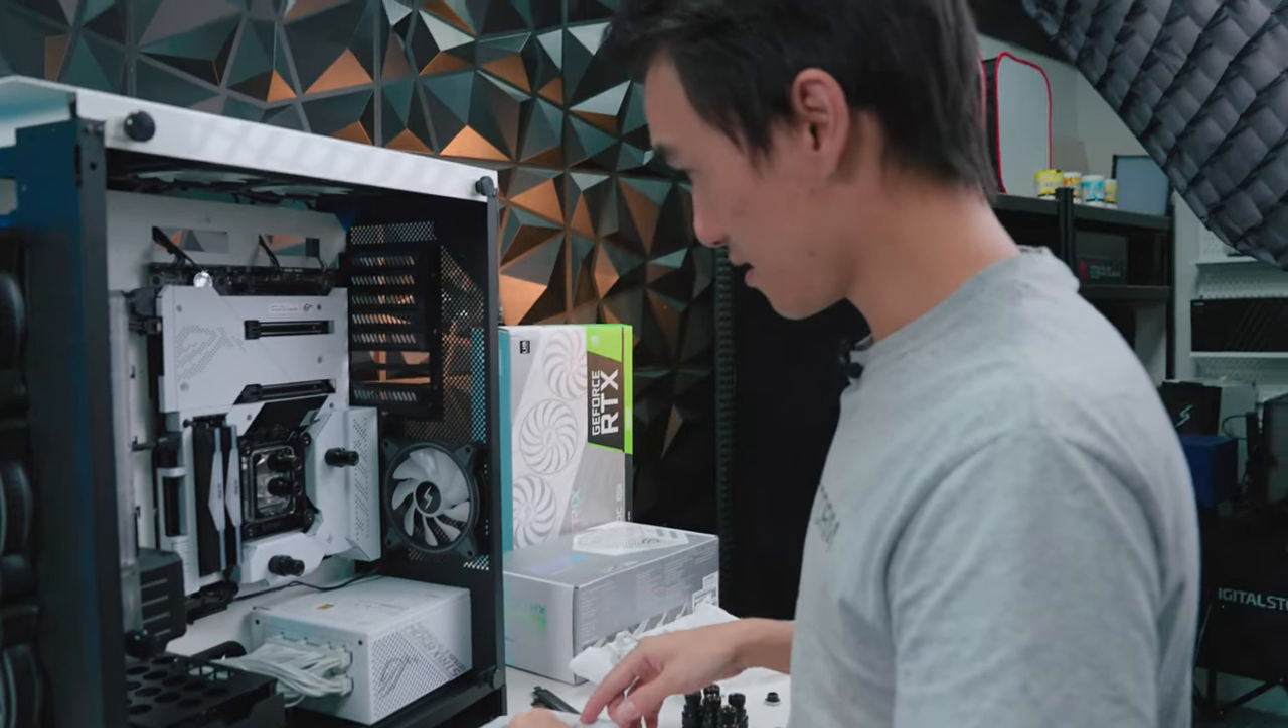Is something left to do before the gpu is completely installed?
Yes.